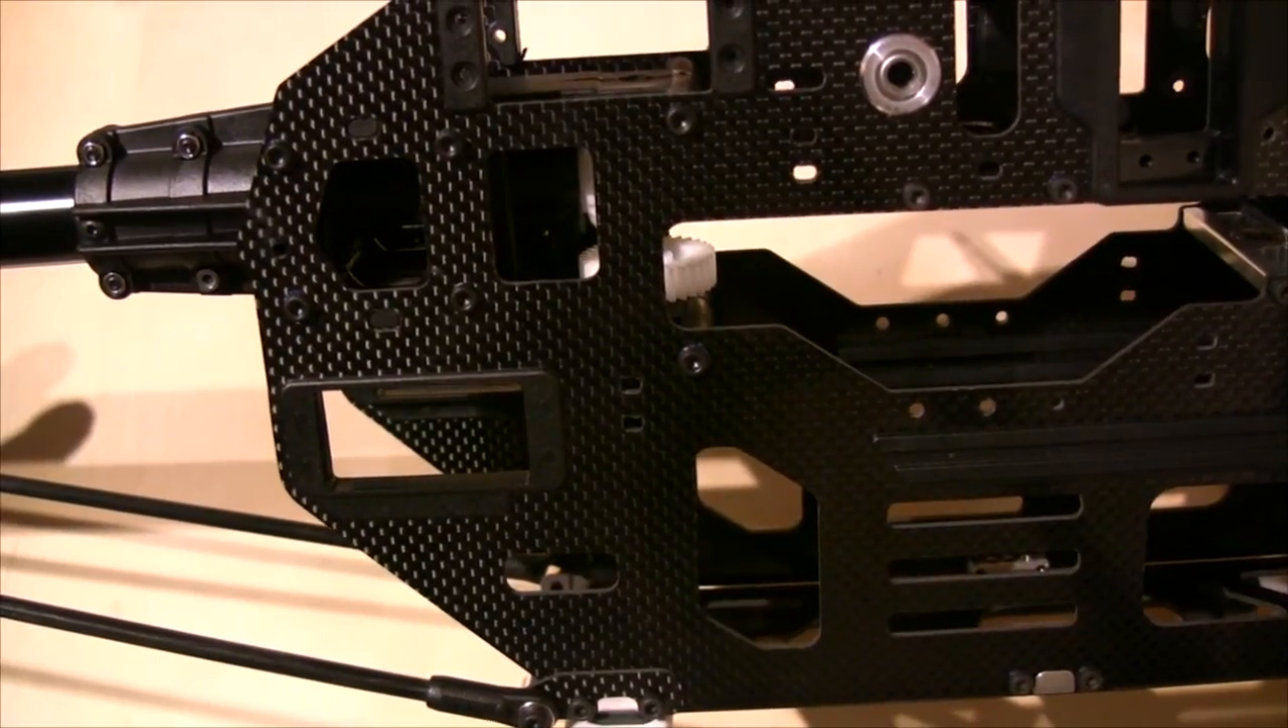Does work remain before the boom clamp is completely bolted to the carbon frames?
No.